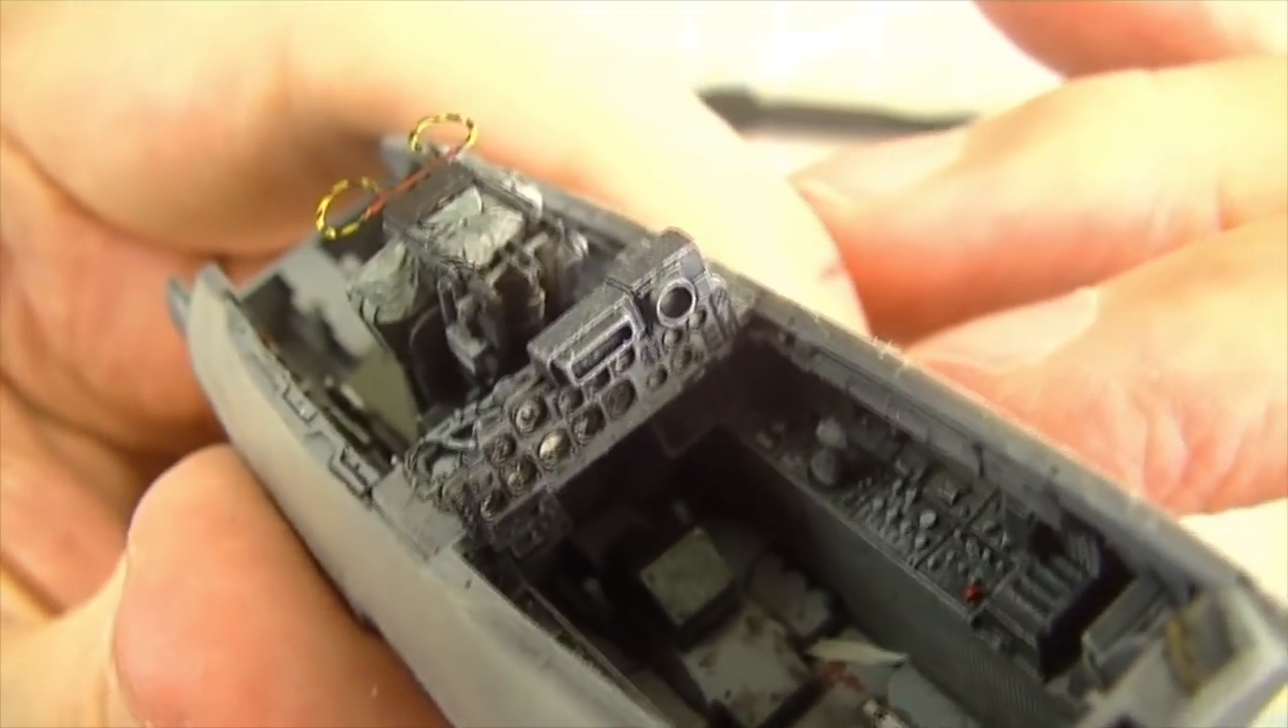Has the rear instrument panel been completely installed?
Yes.